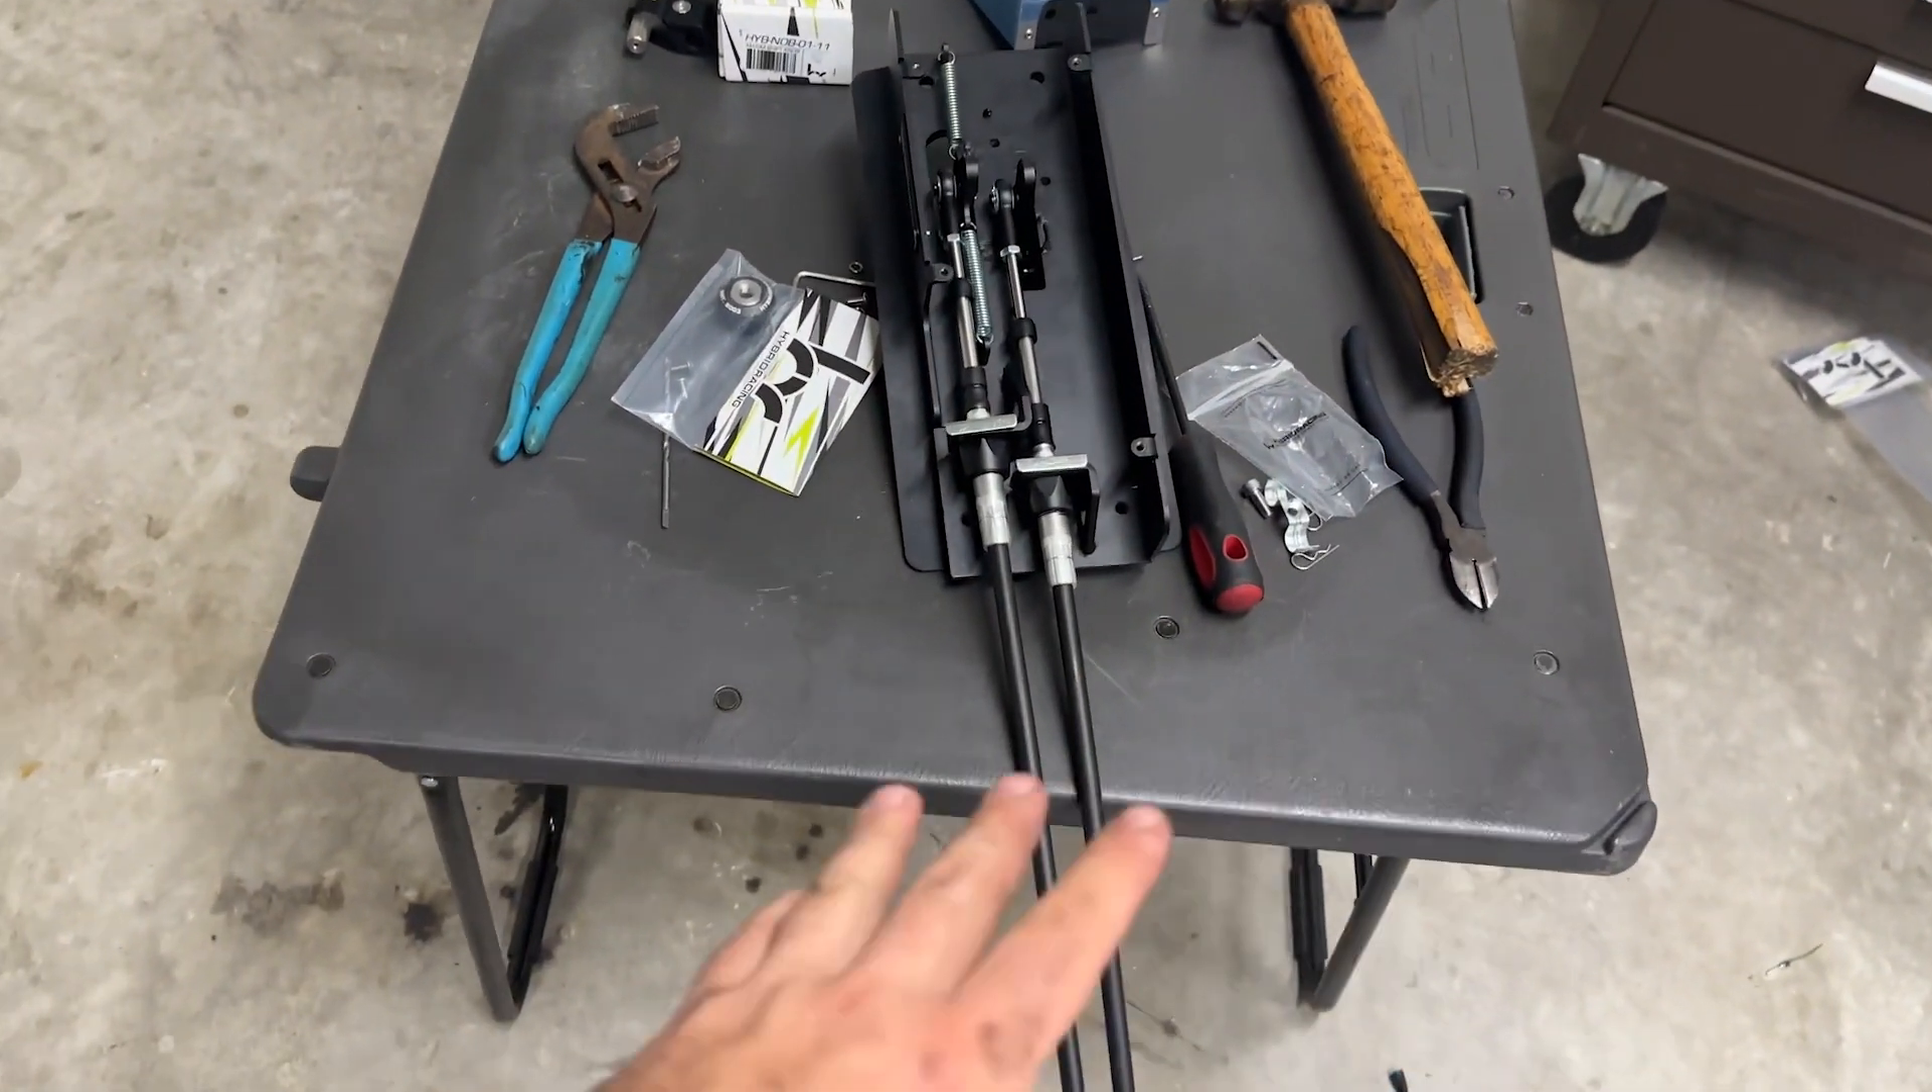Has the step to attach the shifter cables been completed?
Yes.